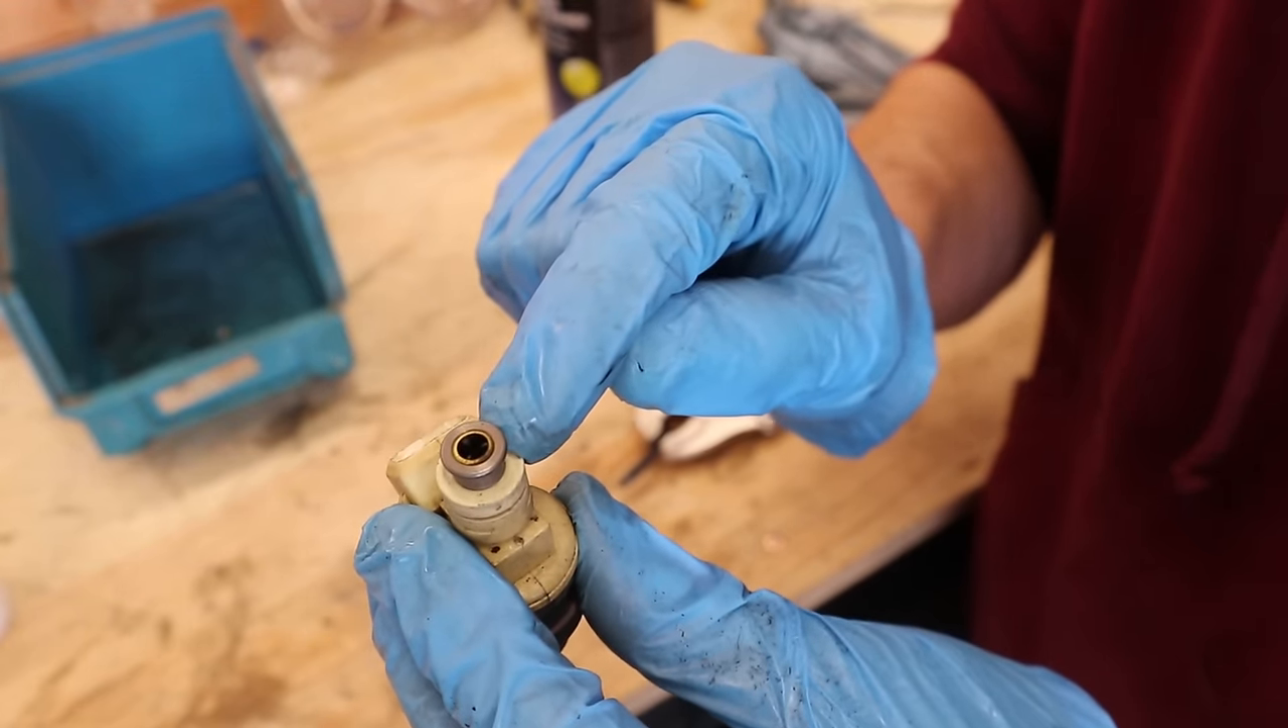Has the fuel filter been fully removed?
No.